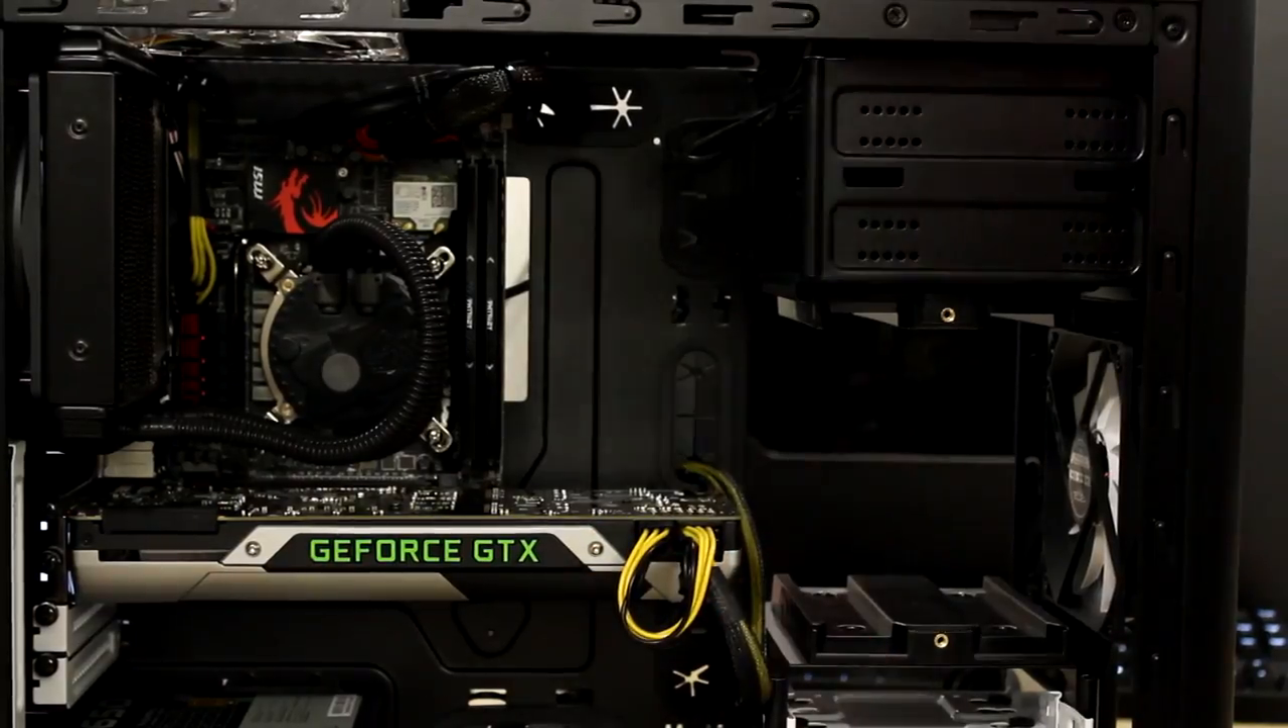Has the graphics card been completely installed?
Yes.